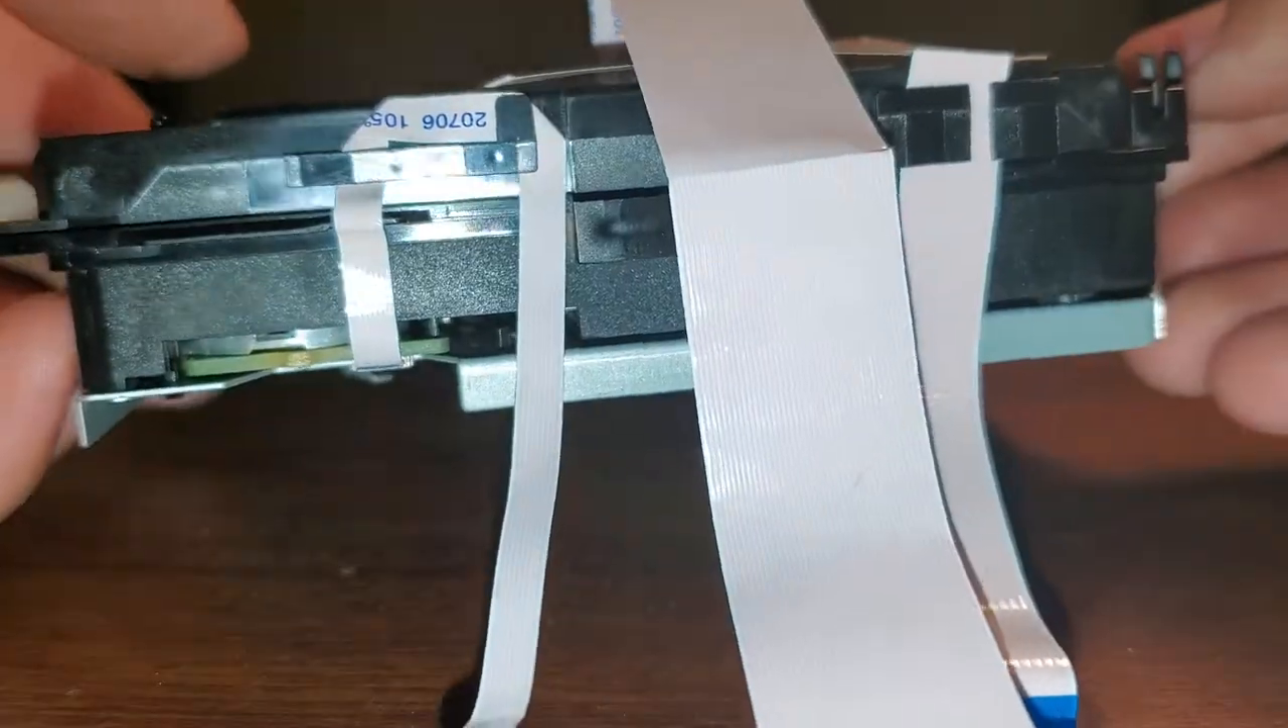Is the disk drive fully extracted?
Yes.